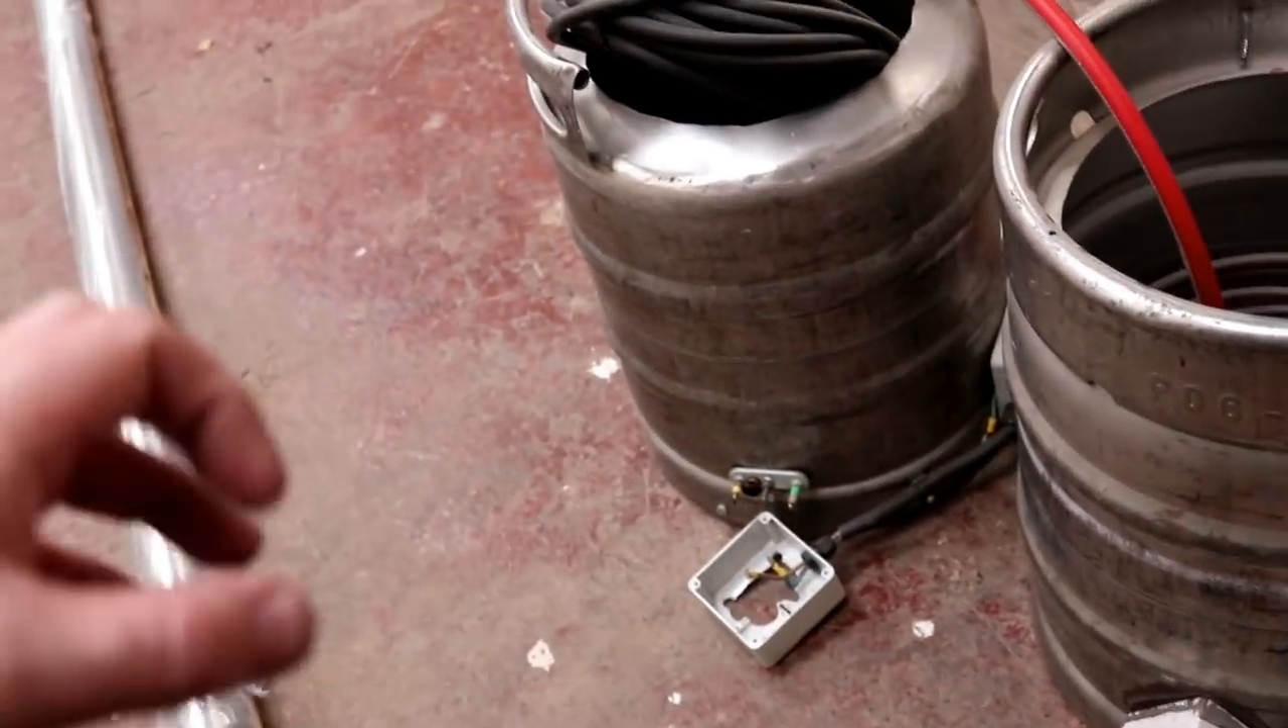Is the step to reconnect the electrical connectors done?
No.